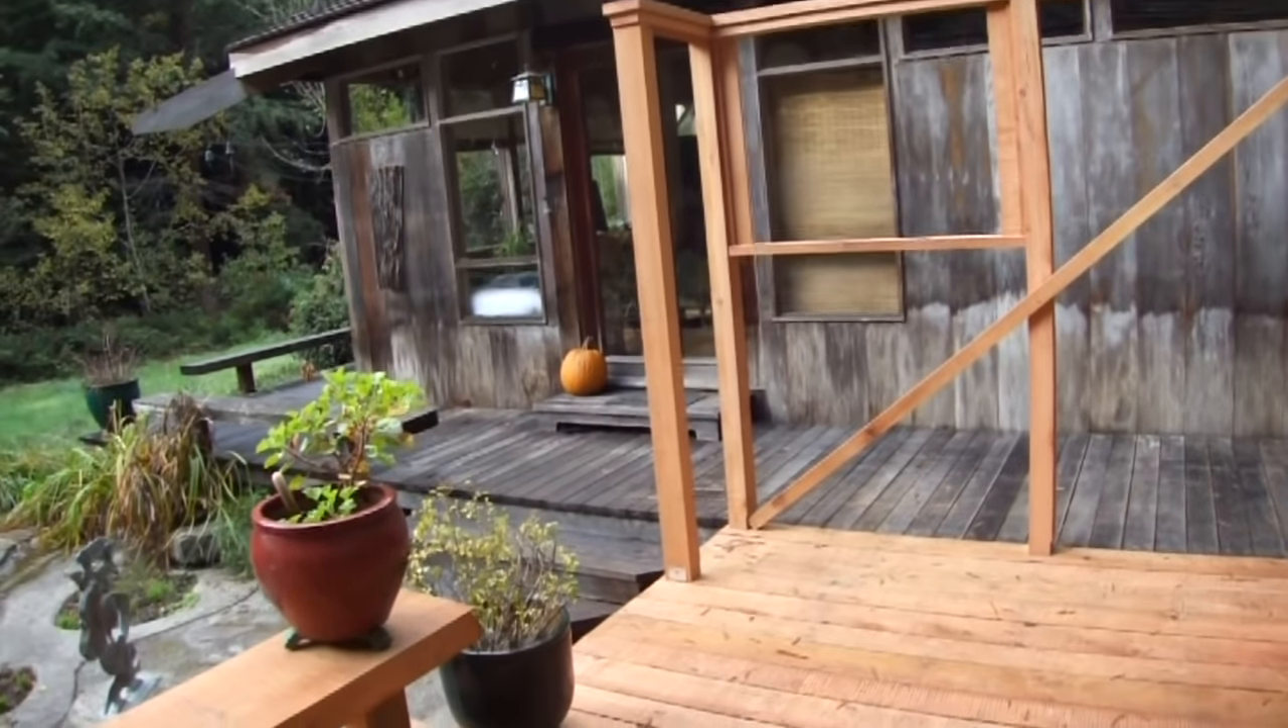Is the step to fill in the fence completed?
No.